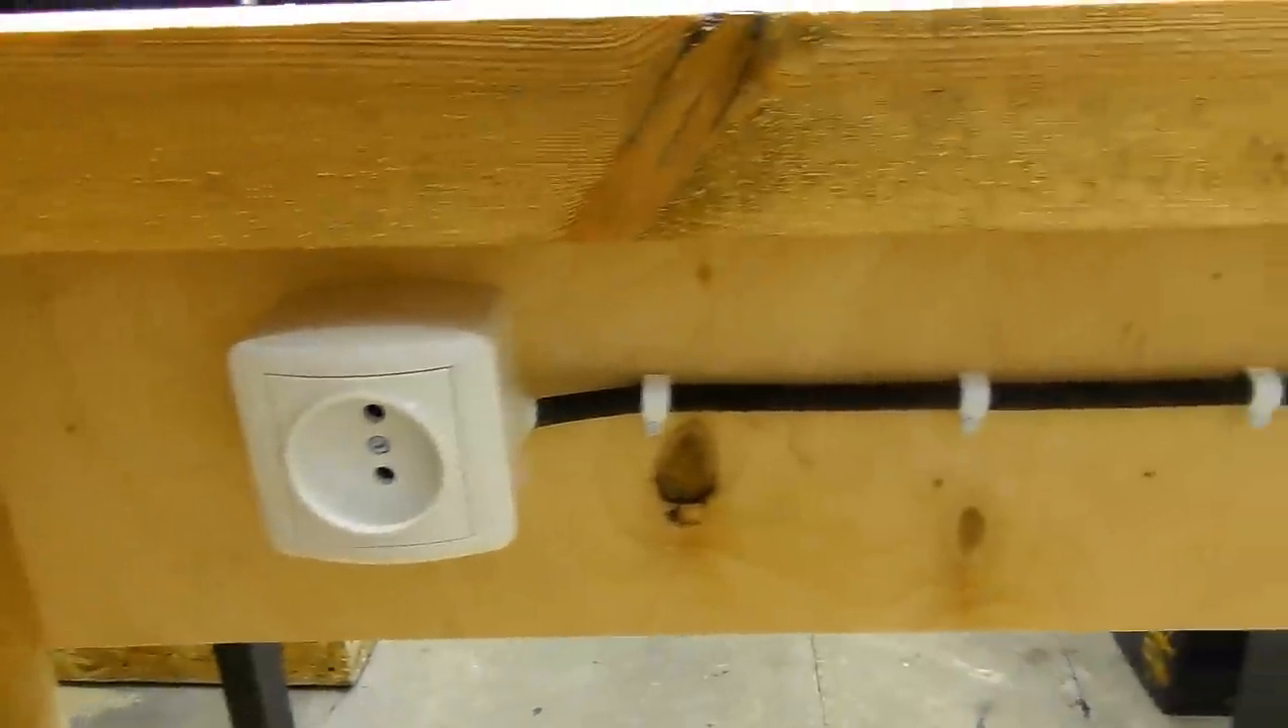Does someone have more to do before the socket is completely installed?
No.